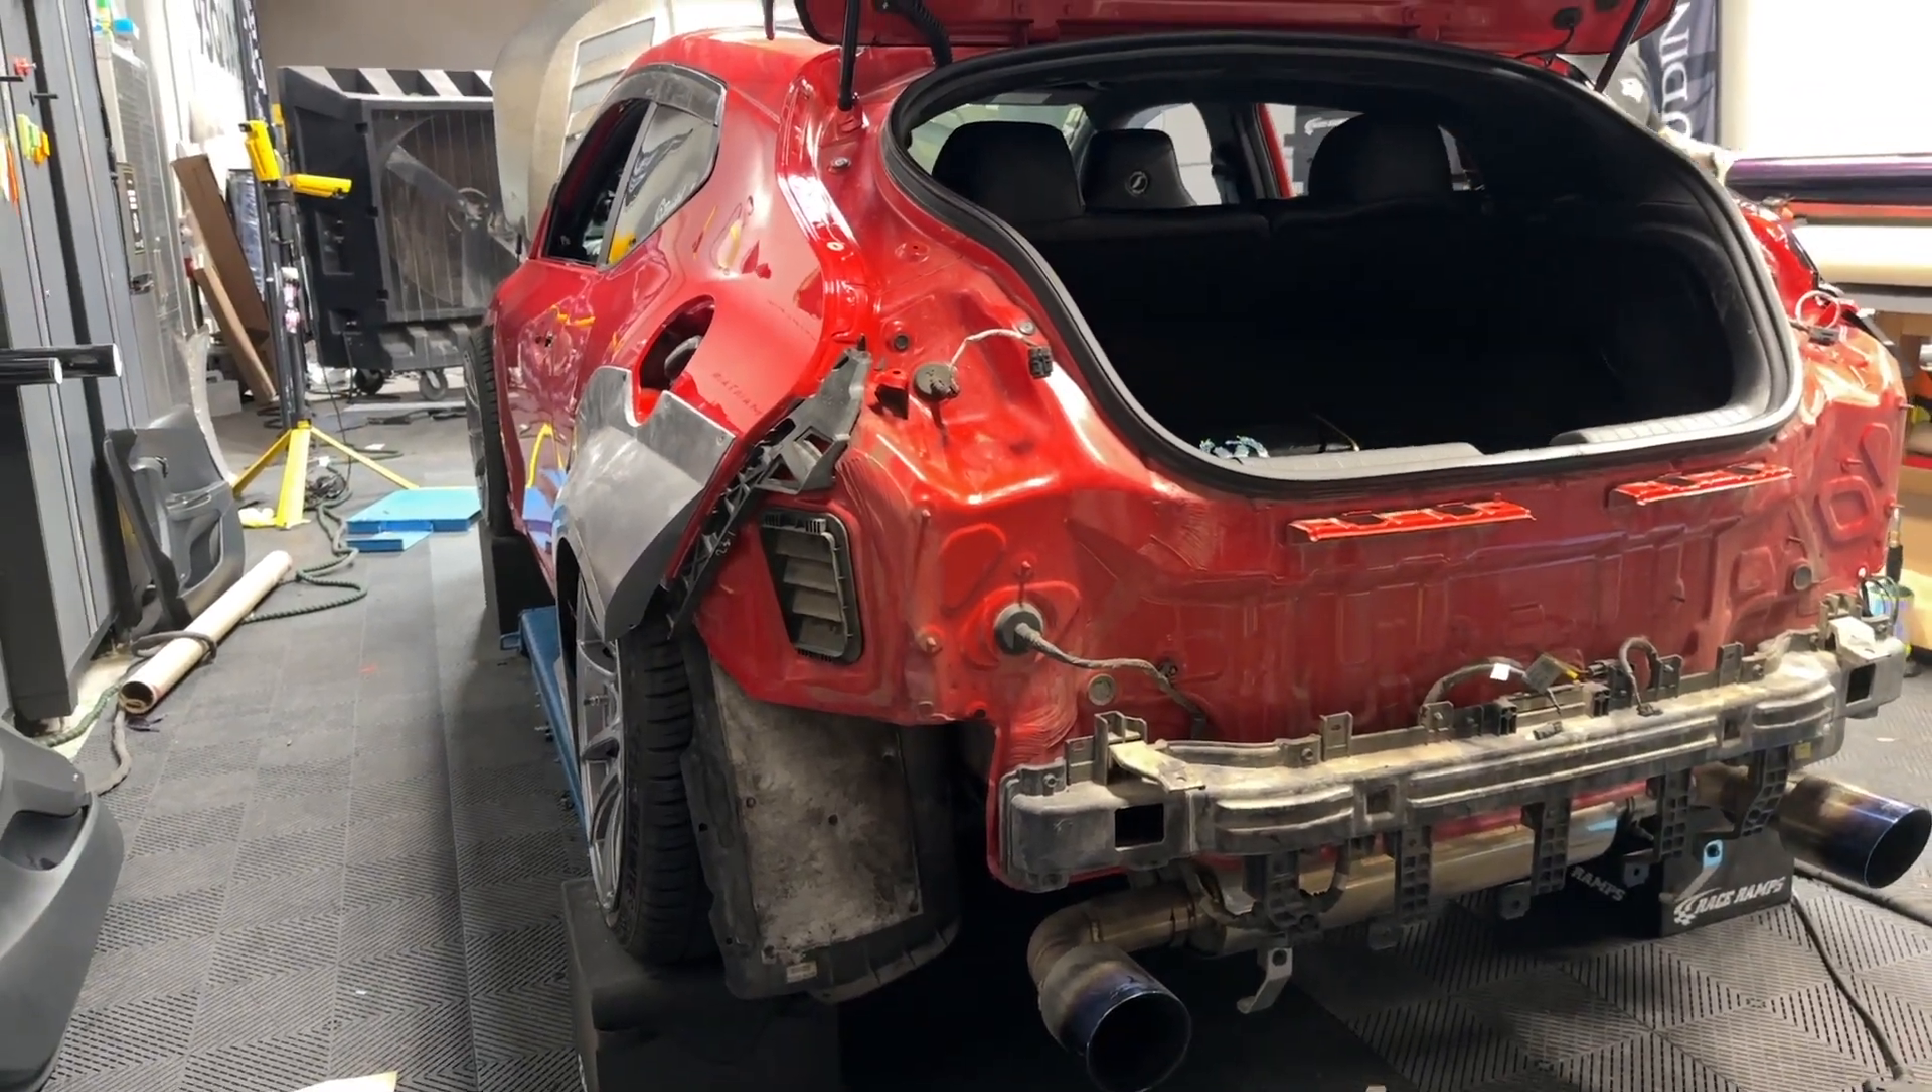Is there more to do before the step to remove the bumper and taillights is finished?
No.